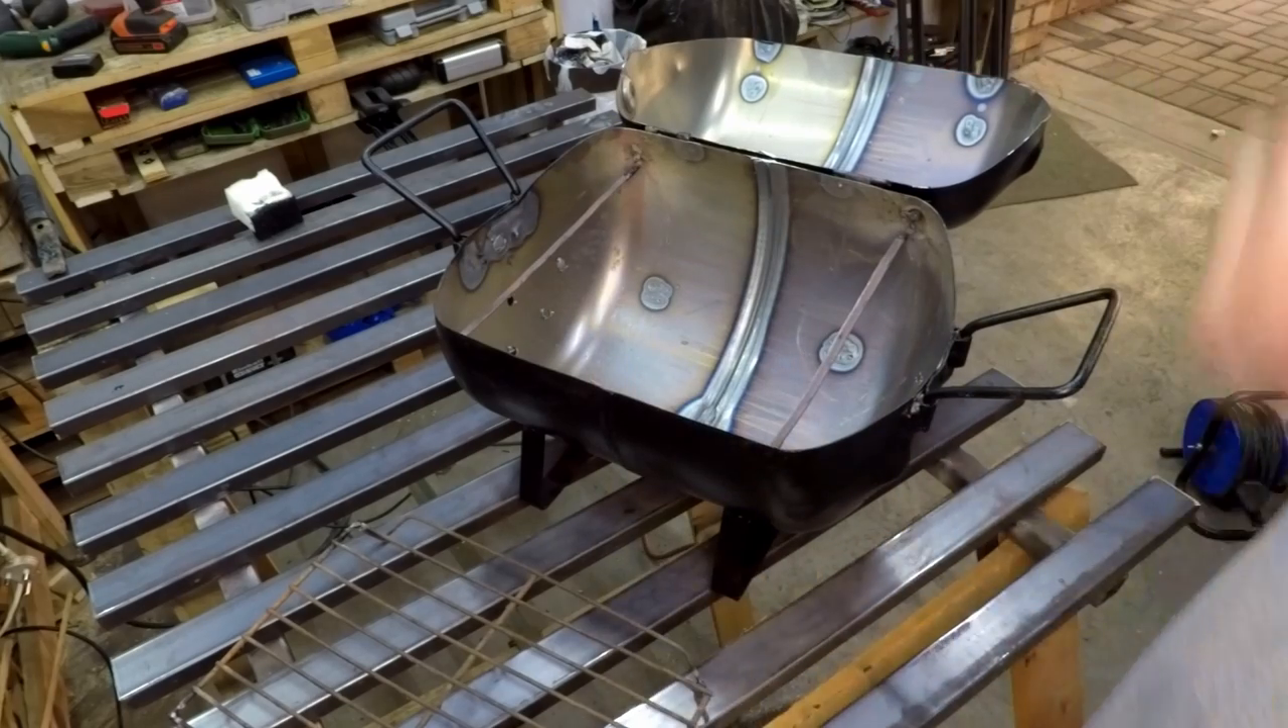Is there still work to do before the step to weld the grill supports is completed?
No.